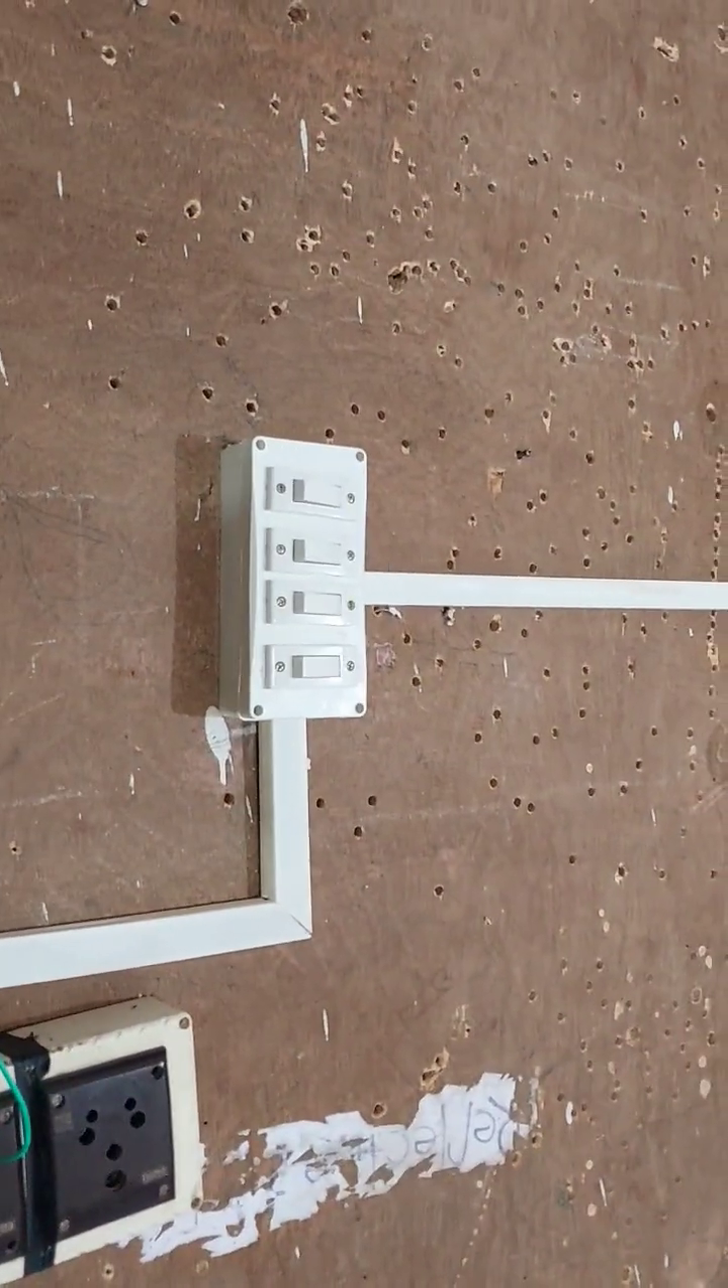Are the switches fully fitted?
Yes.